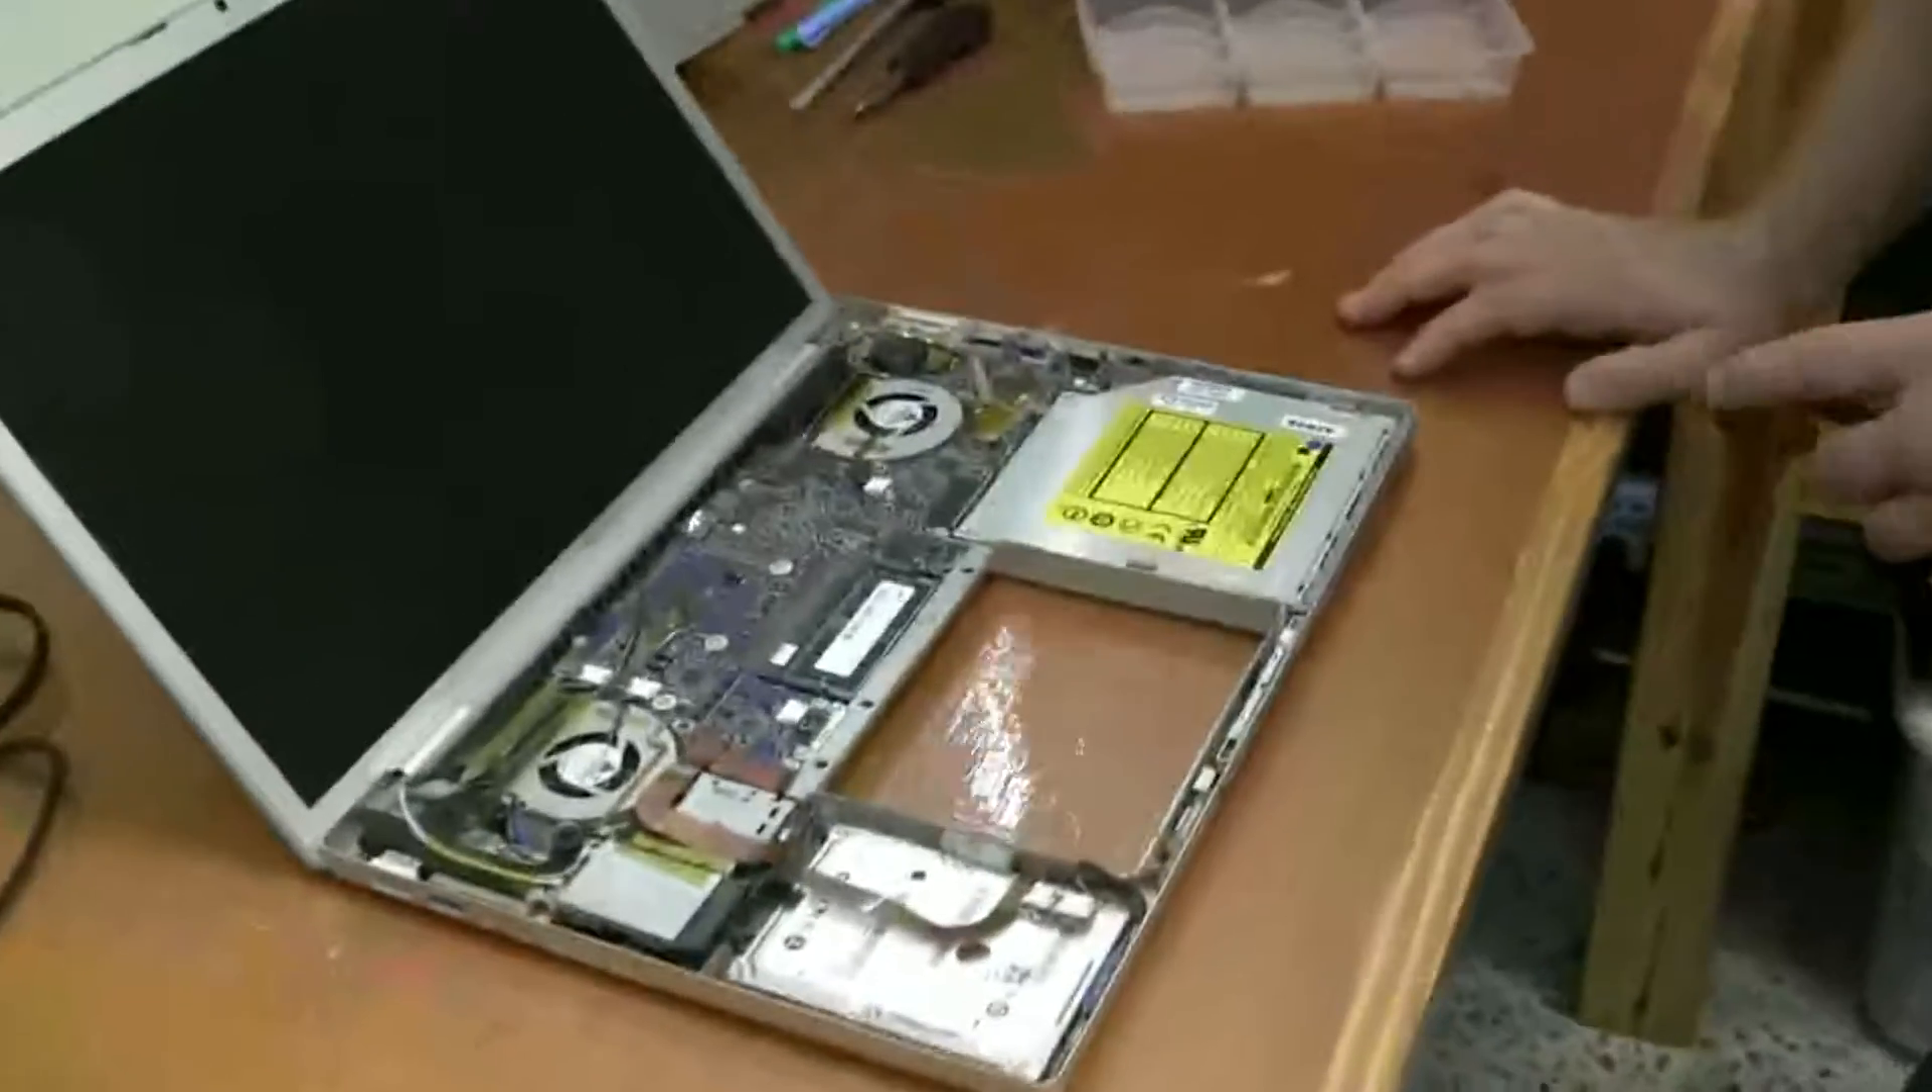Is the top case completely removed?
Yes.